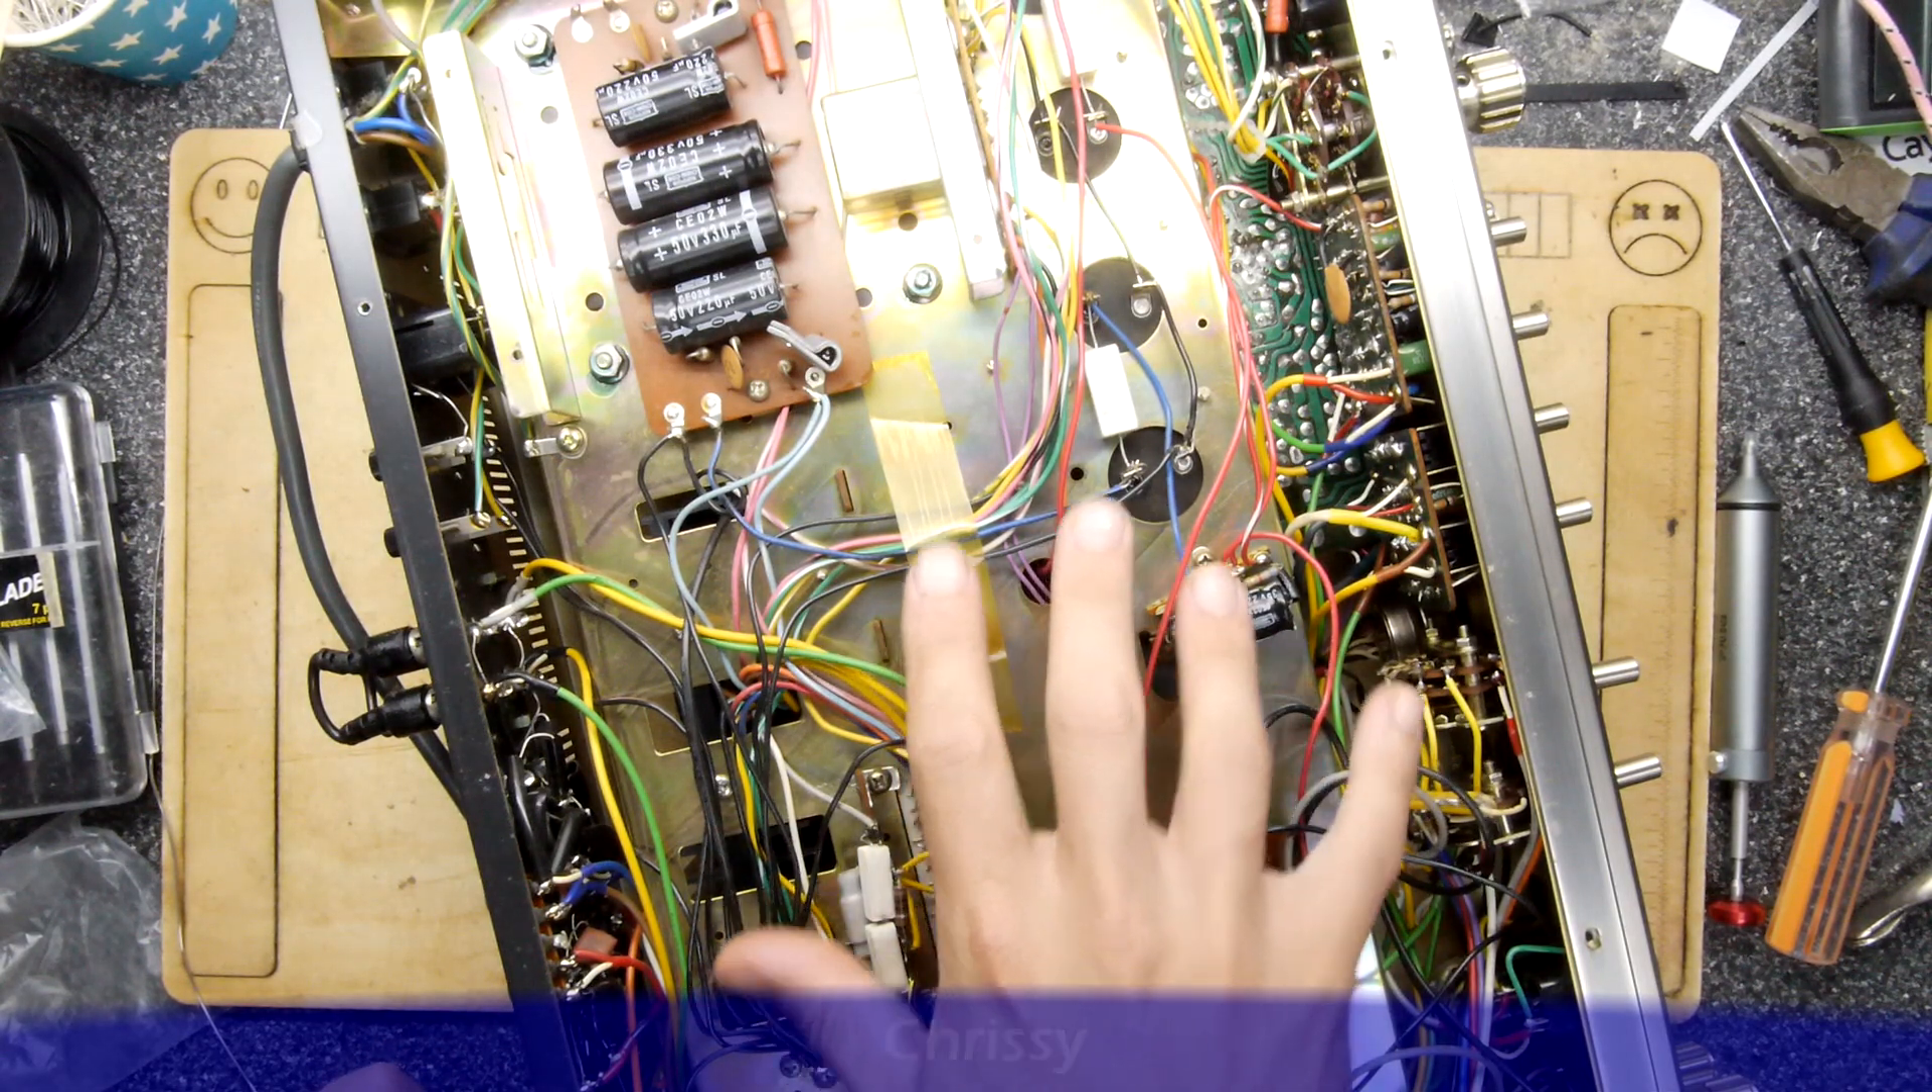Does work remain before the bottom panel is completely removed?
No.